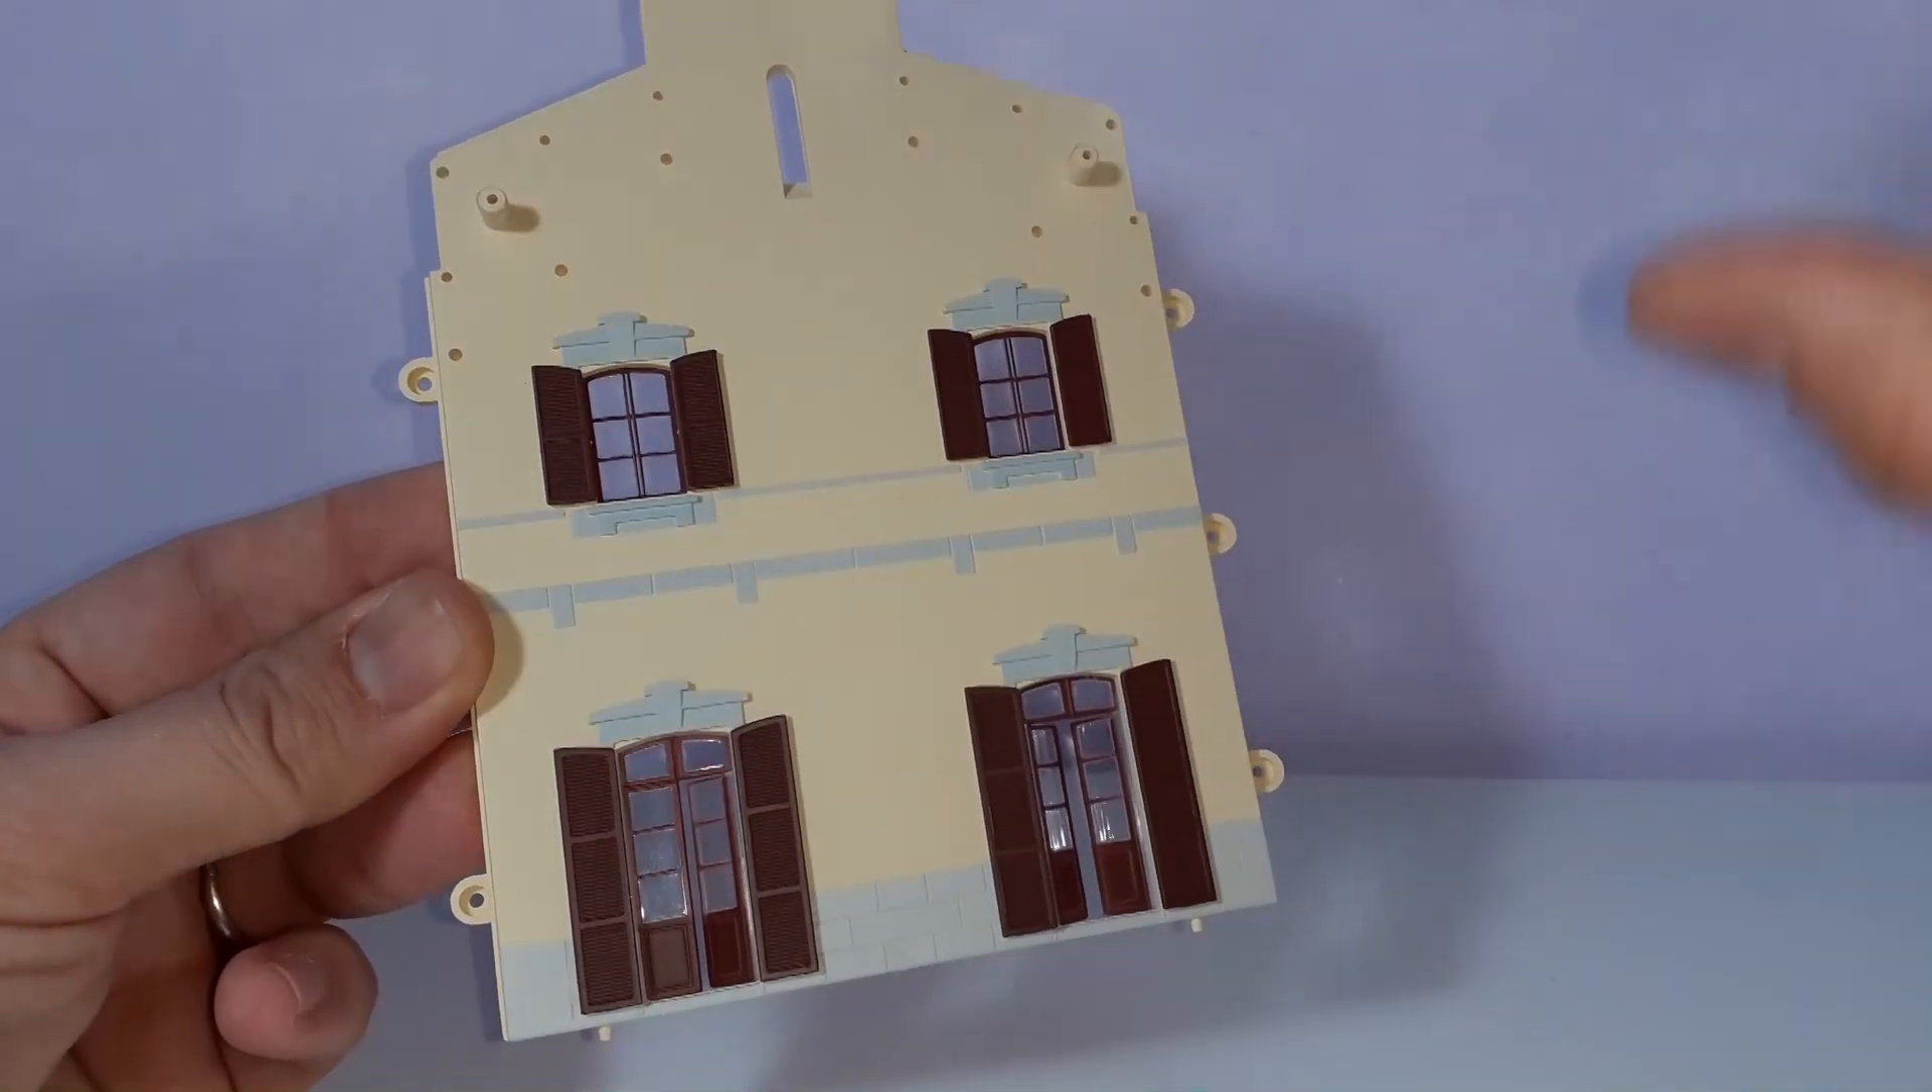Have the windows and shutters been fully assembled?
Yes.